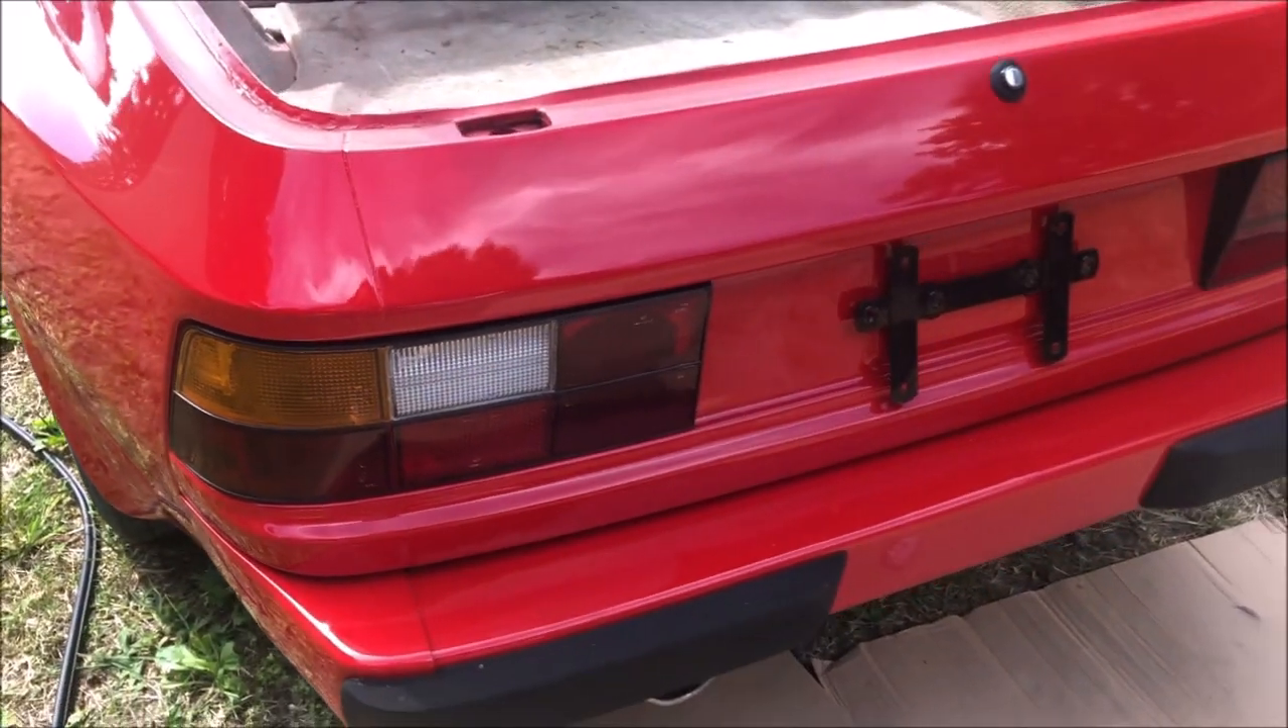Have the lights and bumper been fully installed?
Yes.